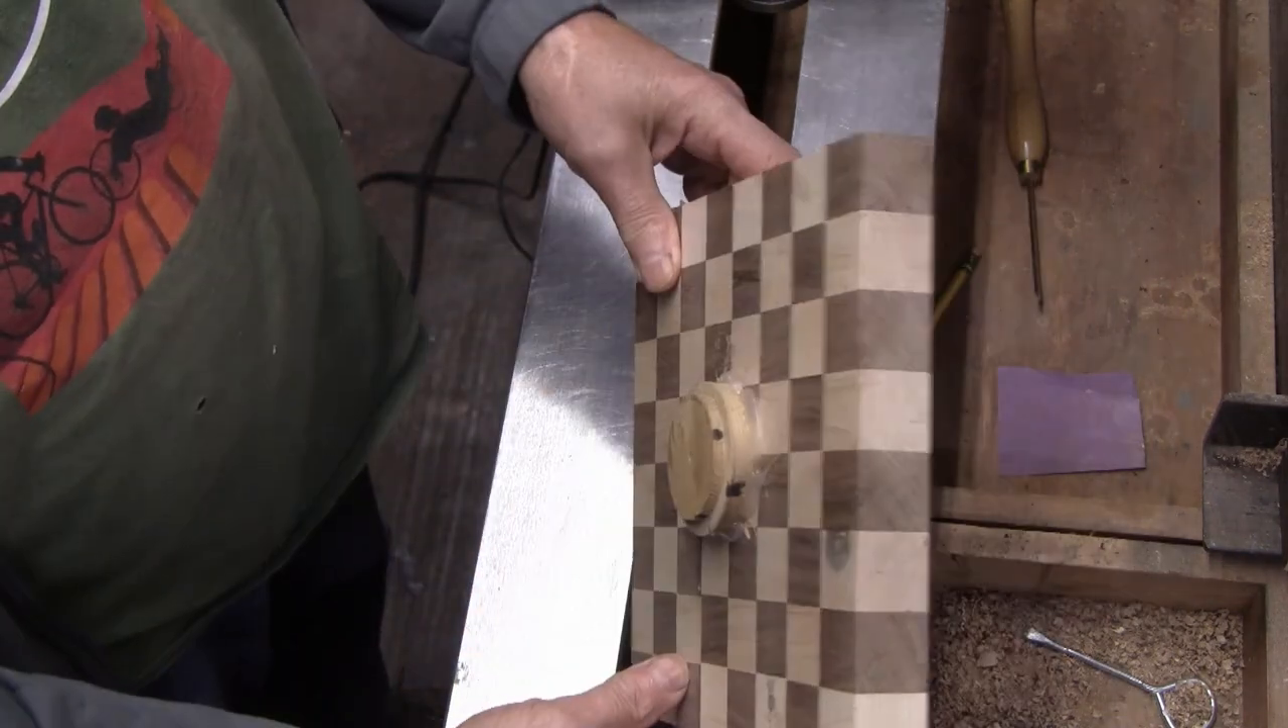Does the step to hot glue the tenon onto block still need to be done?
No.